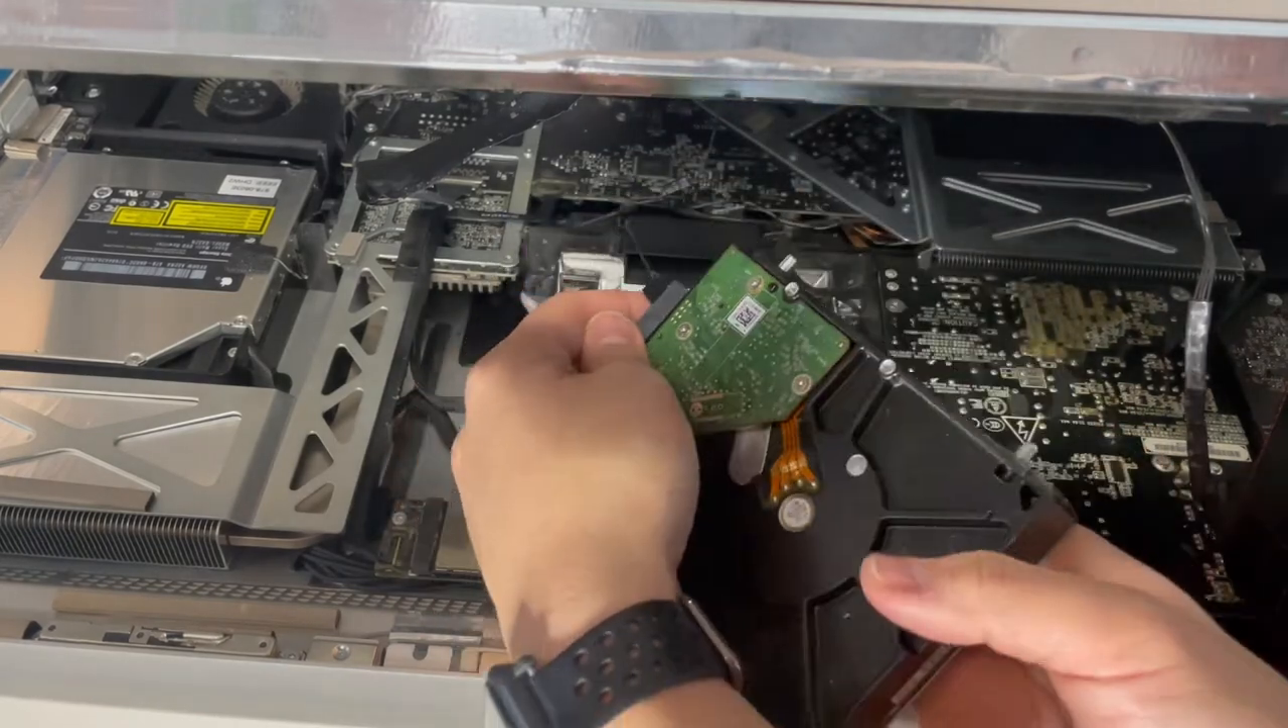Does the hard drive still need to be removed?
Yes.